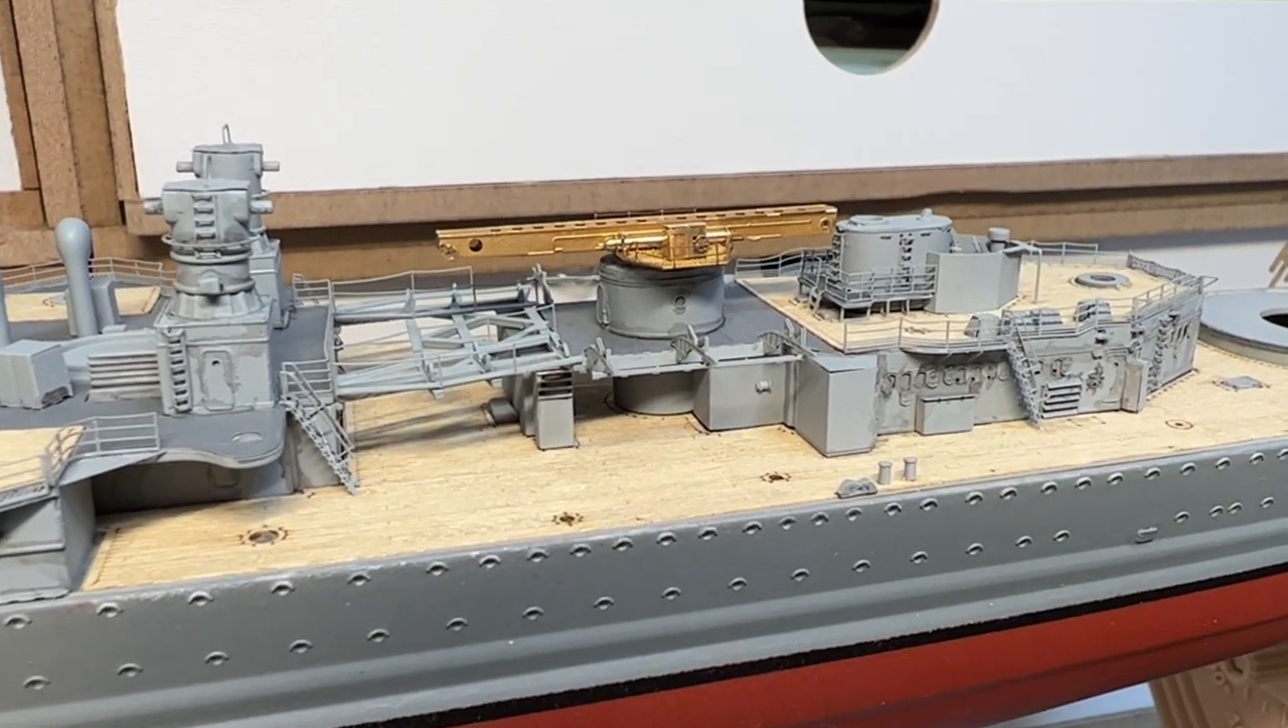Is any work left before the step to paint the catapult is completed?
Yes.